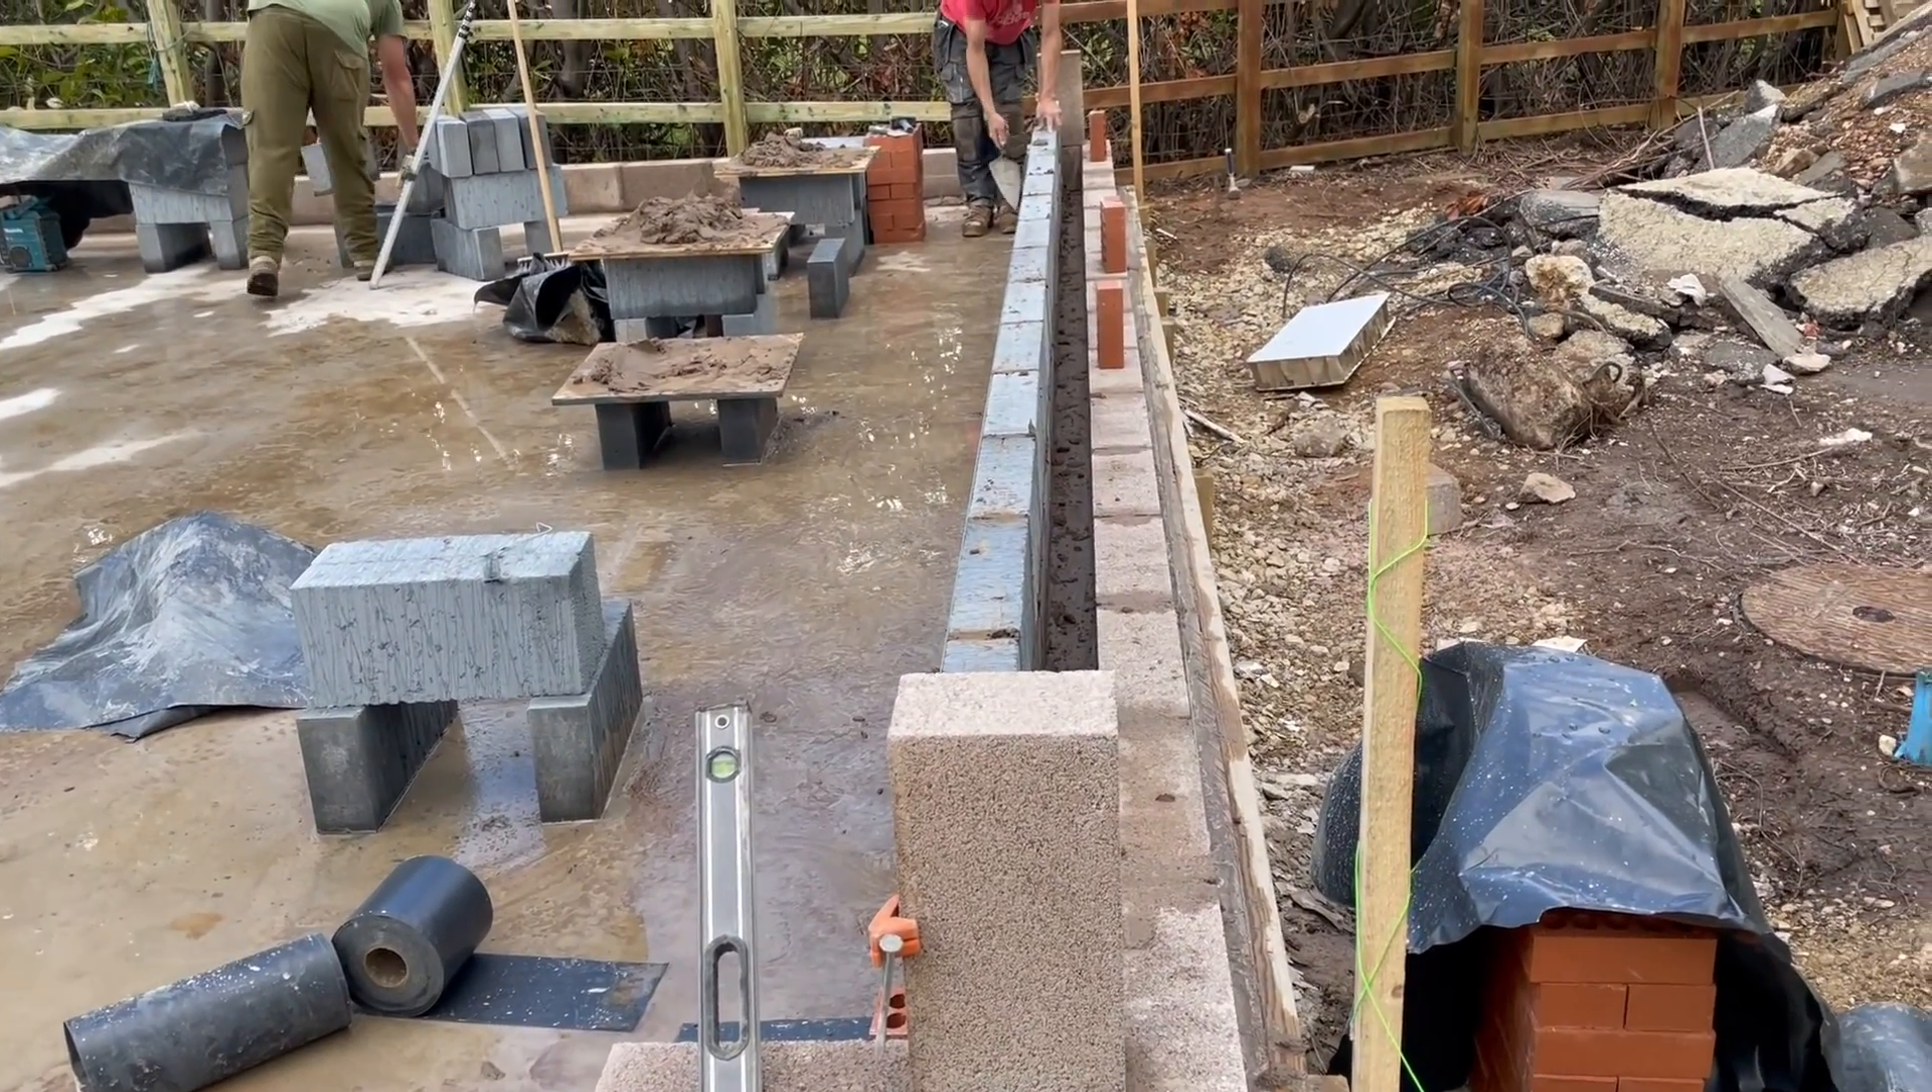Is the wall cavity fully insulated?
No.